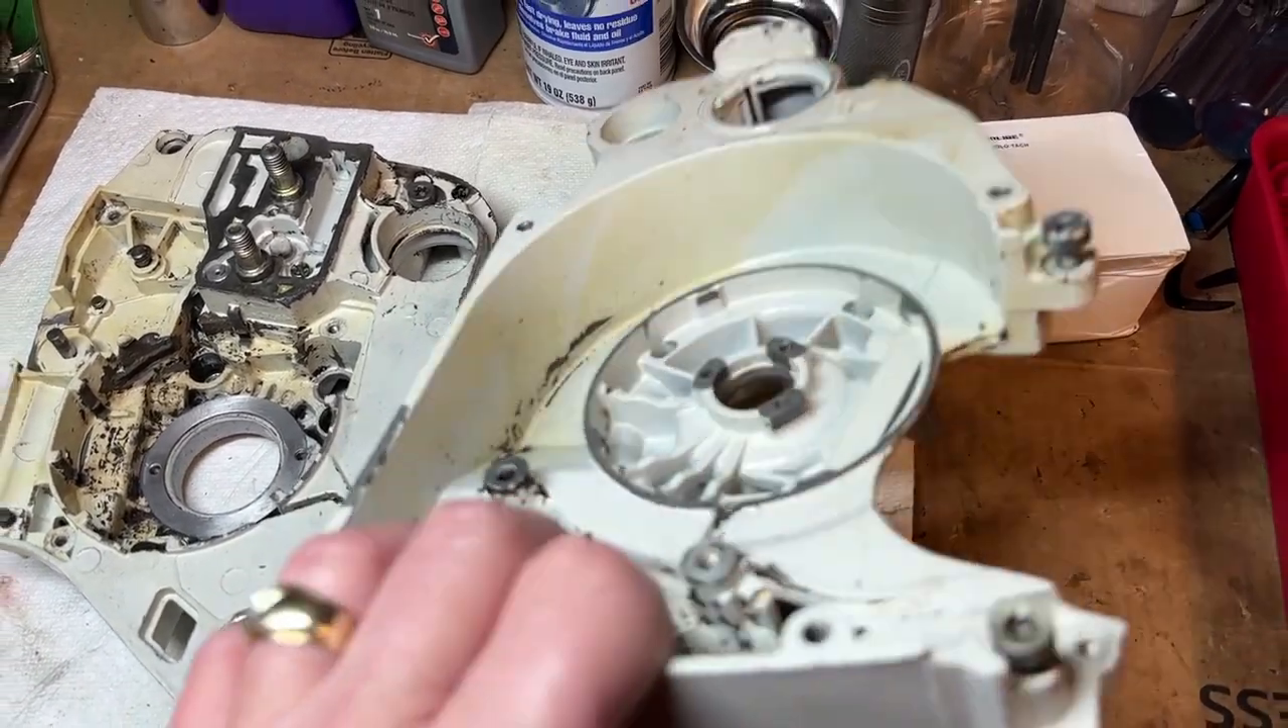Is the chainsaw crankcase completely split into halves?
Yes.